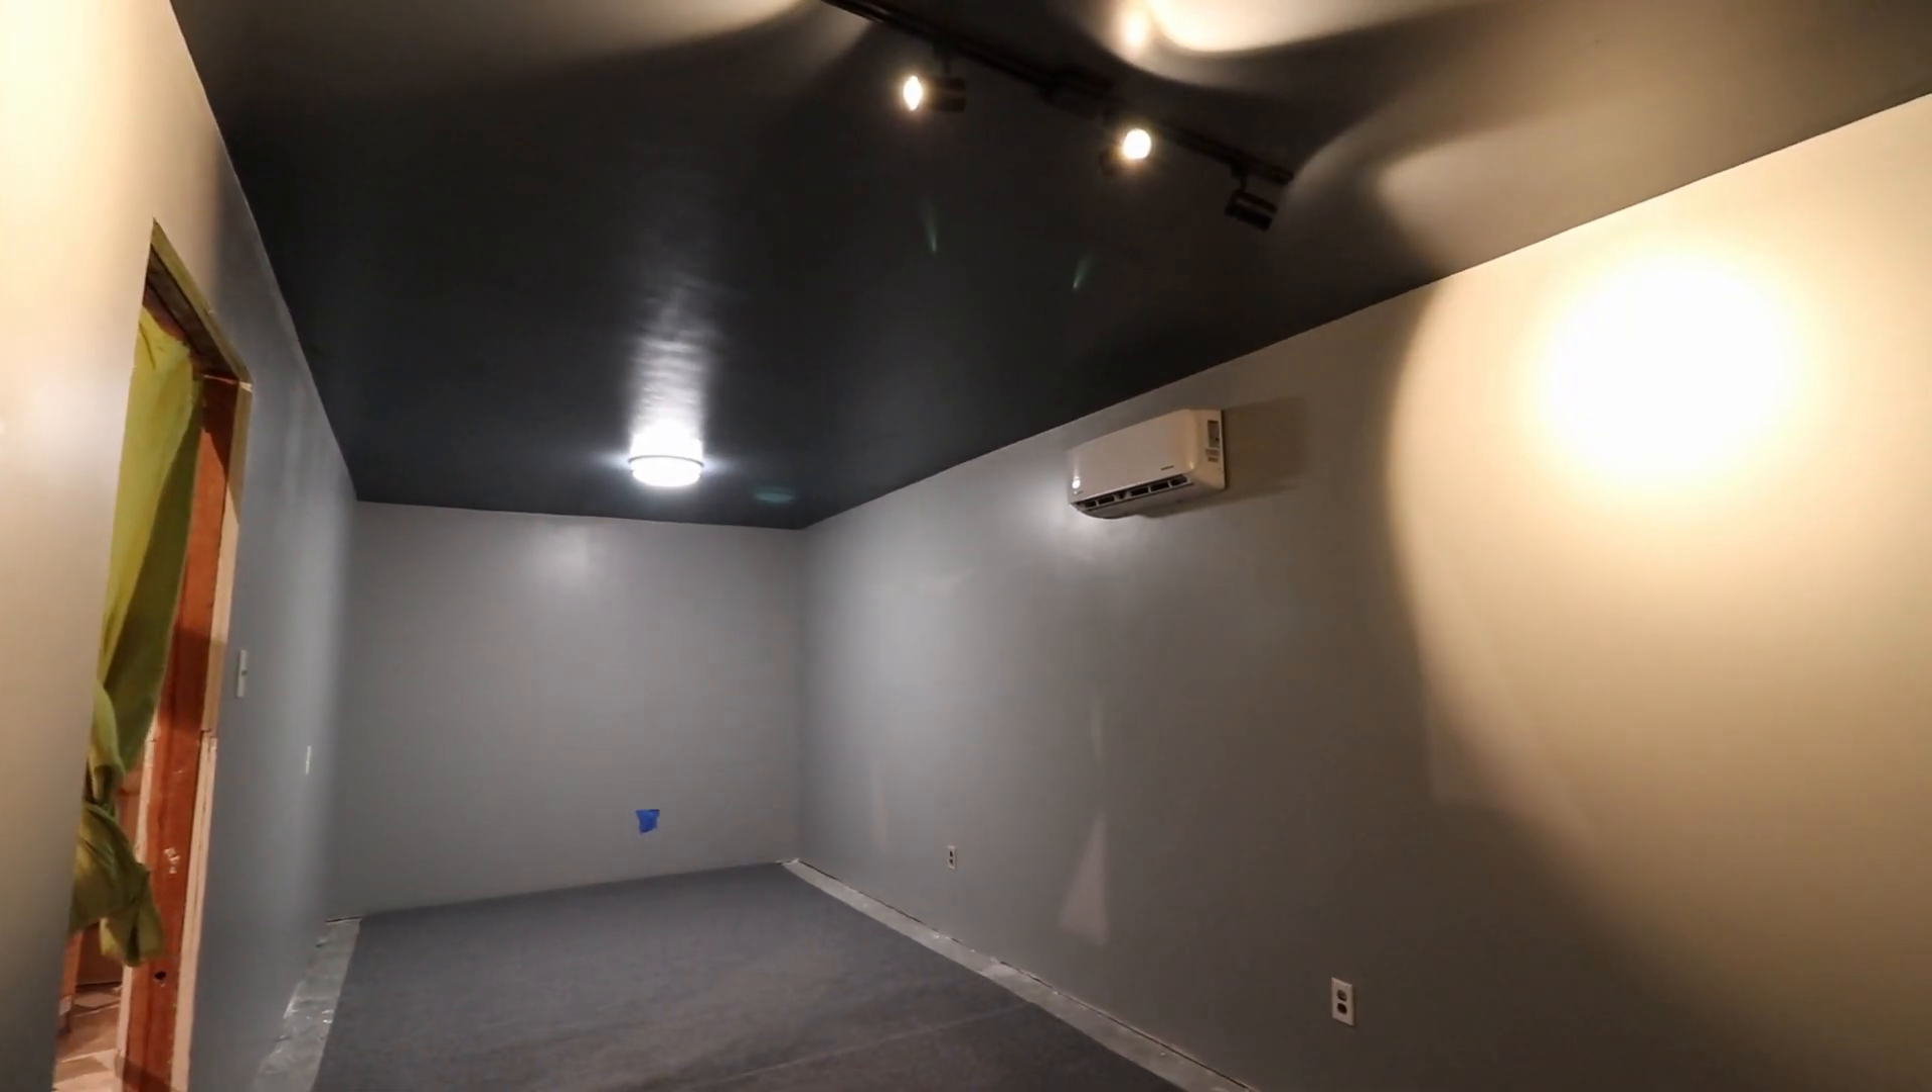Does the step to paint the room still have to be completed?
No.